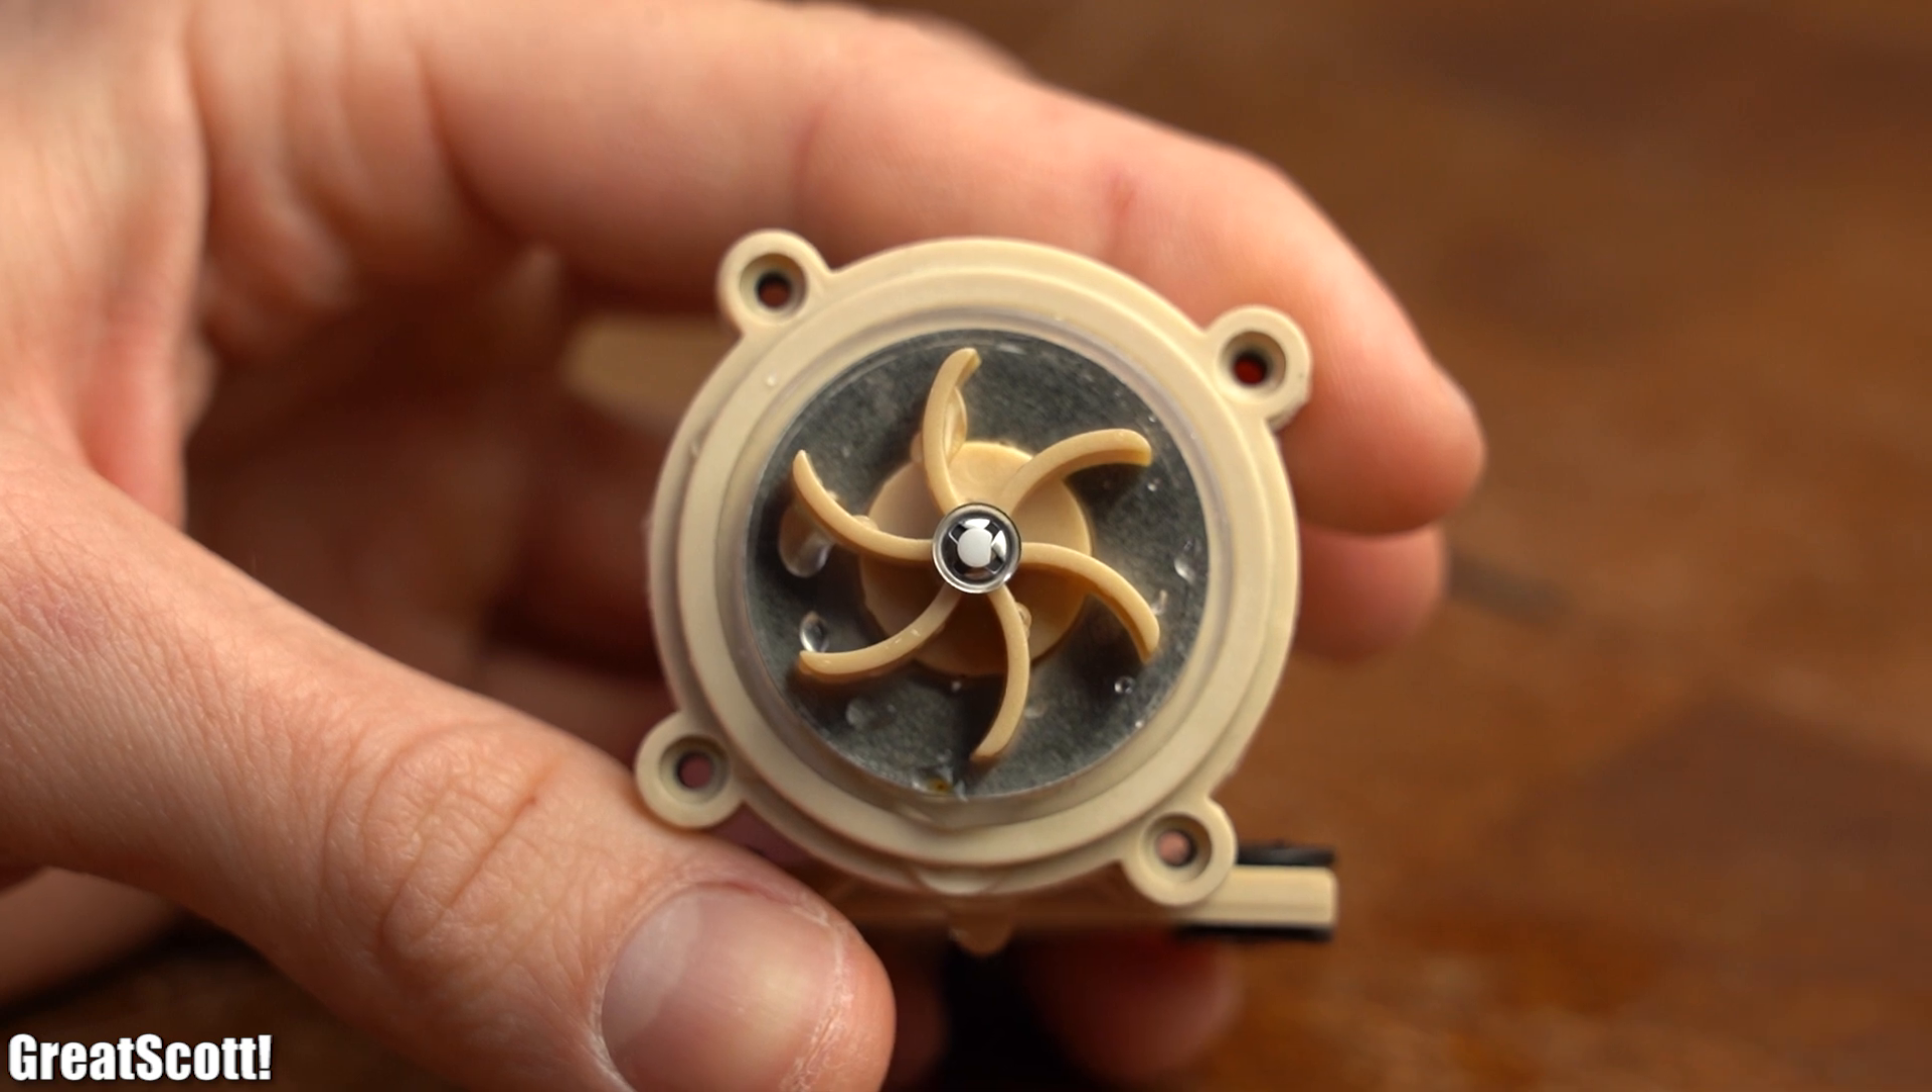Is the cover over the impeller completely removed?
Yes.